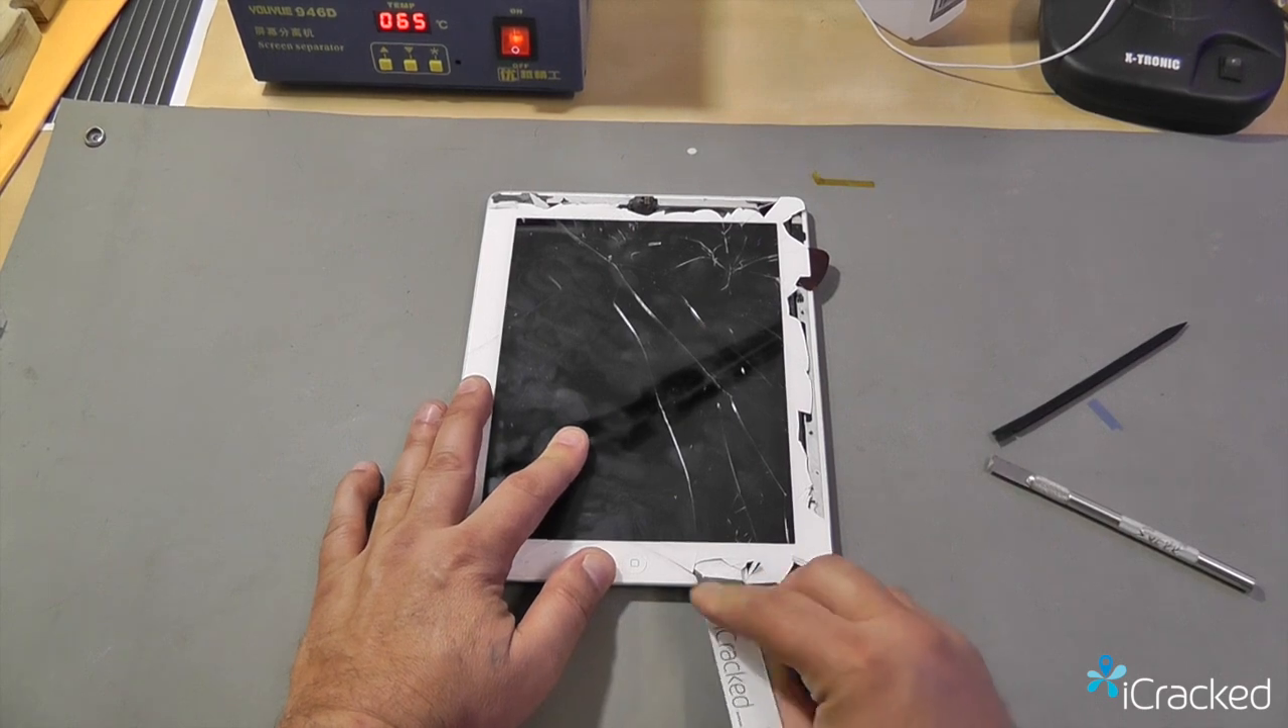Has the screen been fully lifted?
No.